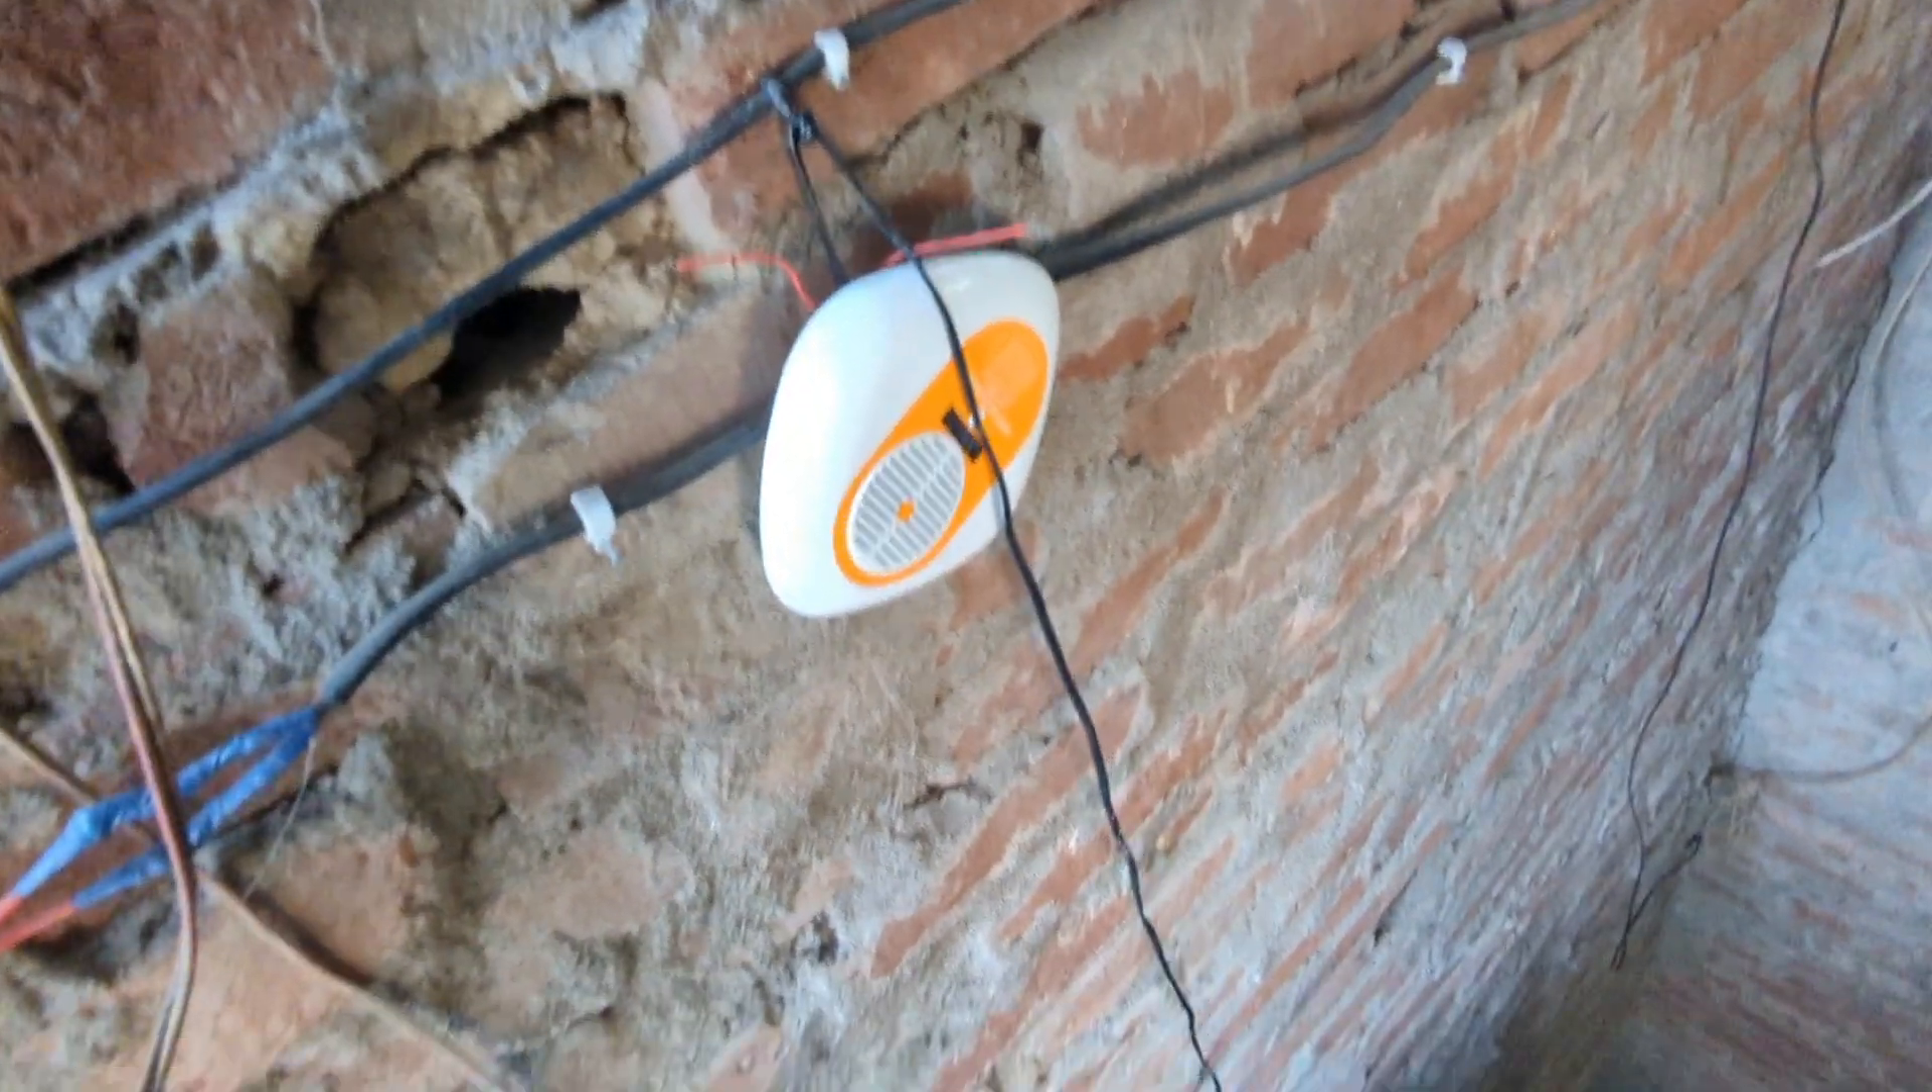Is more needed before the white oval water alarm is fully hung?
No.